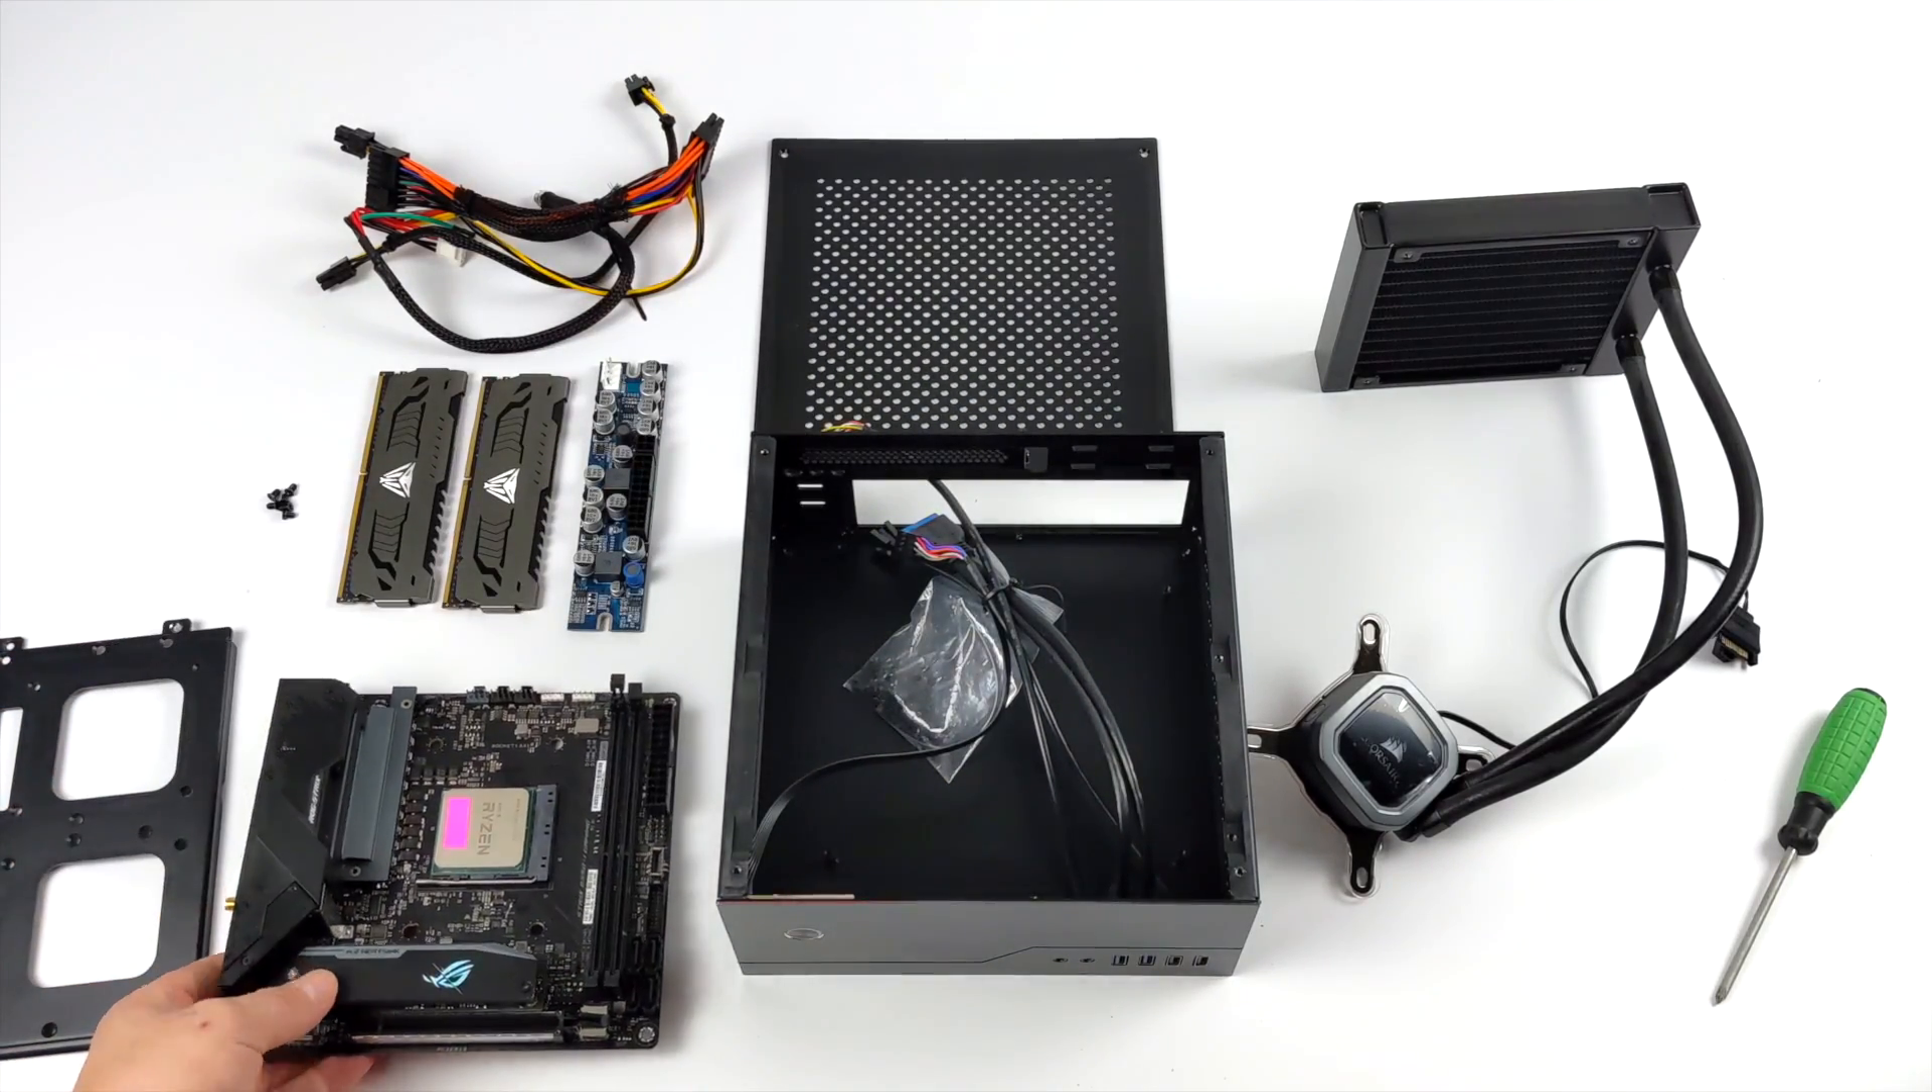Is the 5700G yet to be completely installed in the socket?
No.